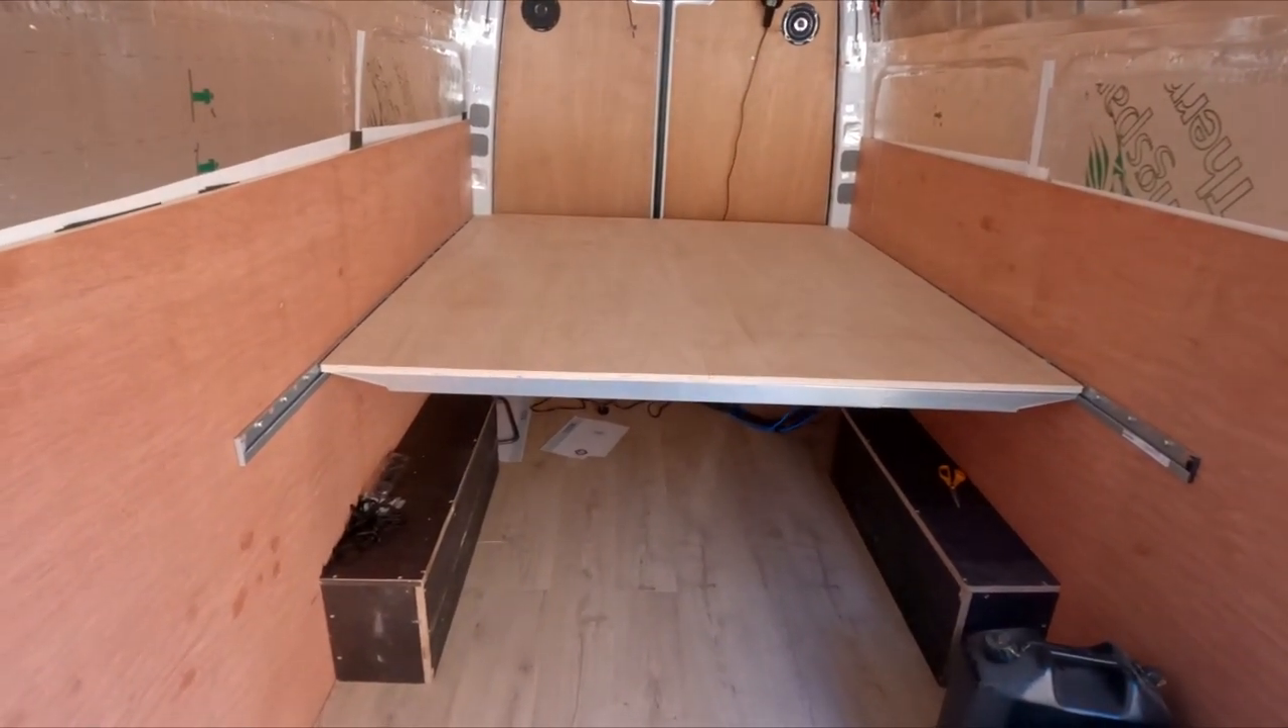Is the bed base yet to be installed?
No.